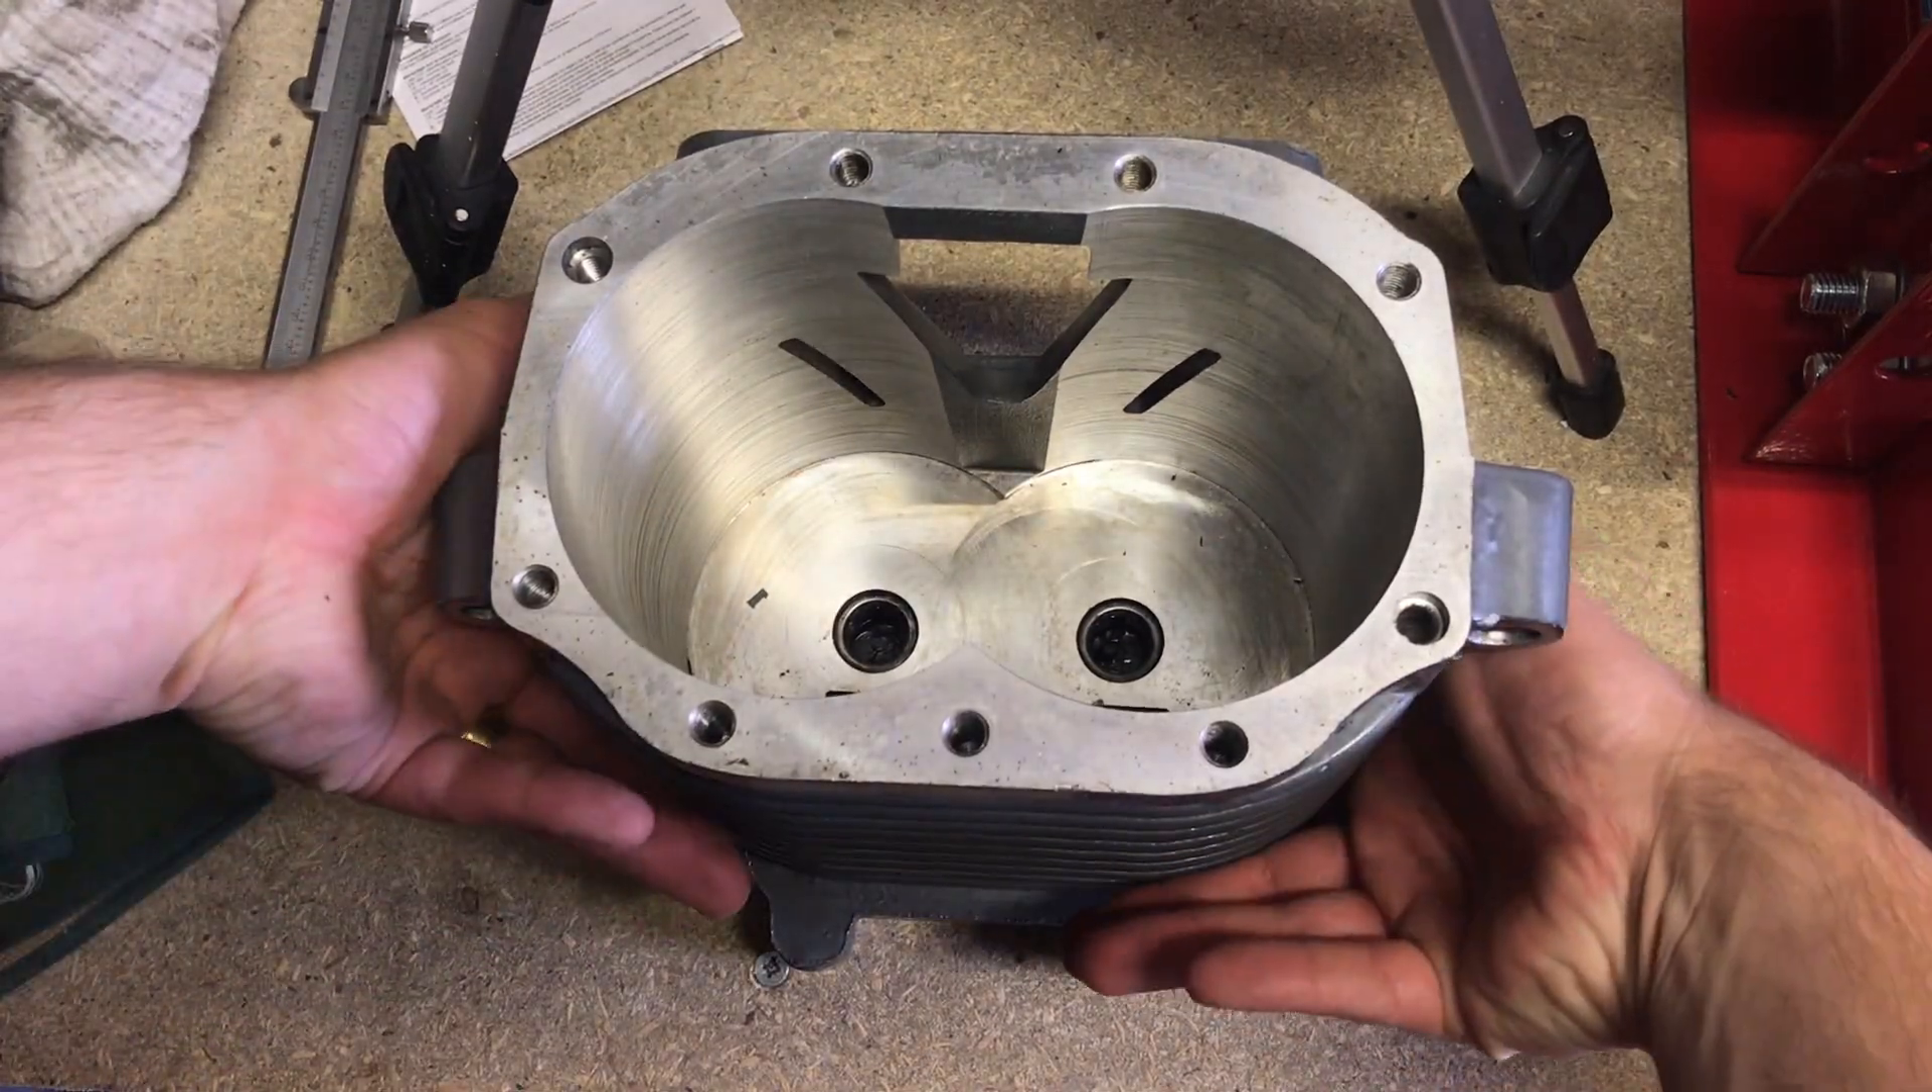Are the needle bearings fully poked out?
No.